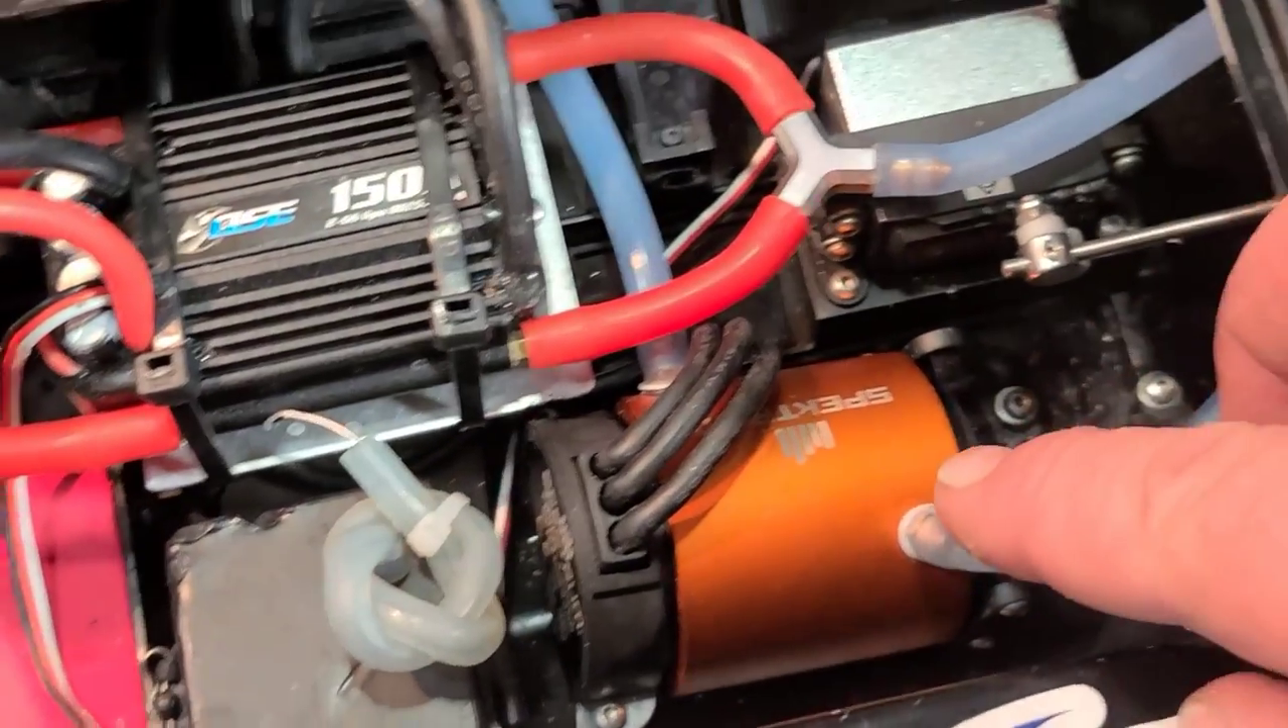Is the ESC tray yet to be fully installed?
No.